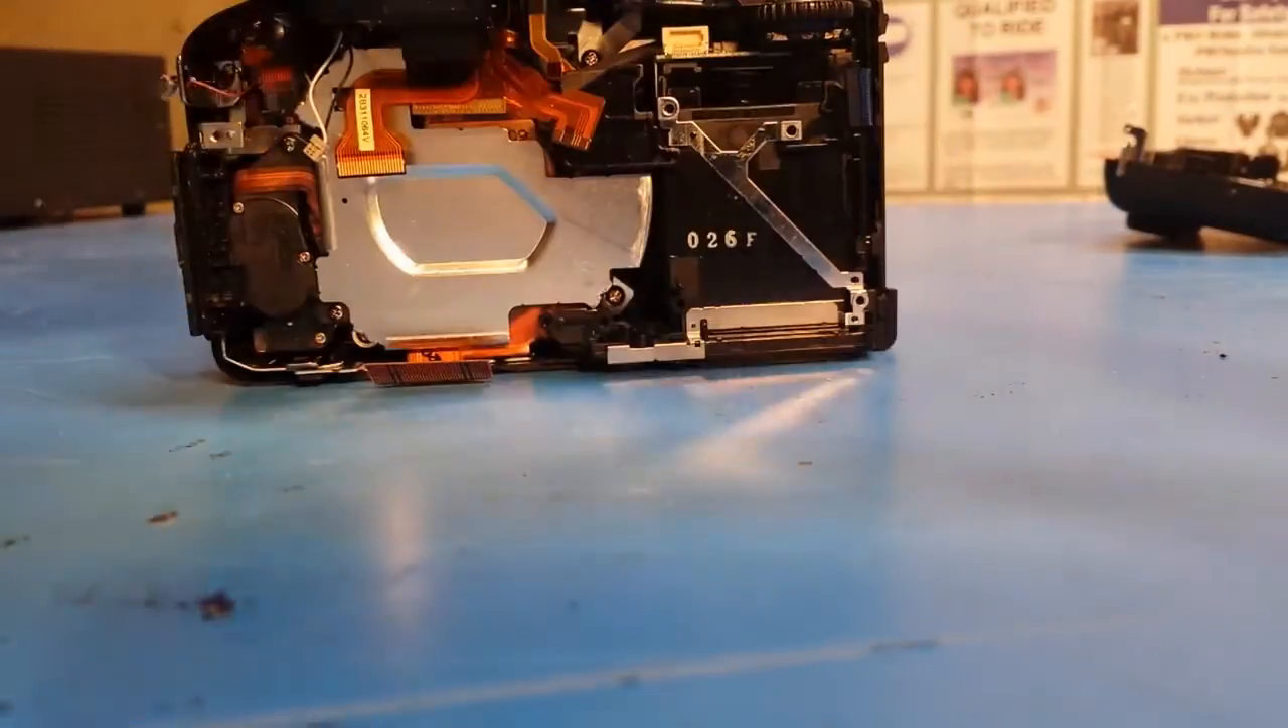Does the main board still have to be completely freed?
No.